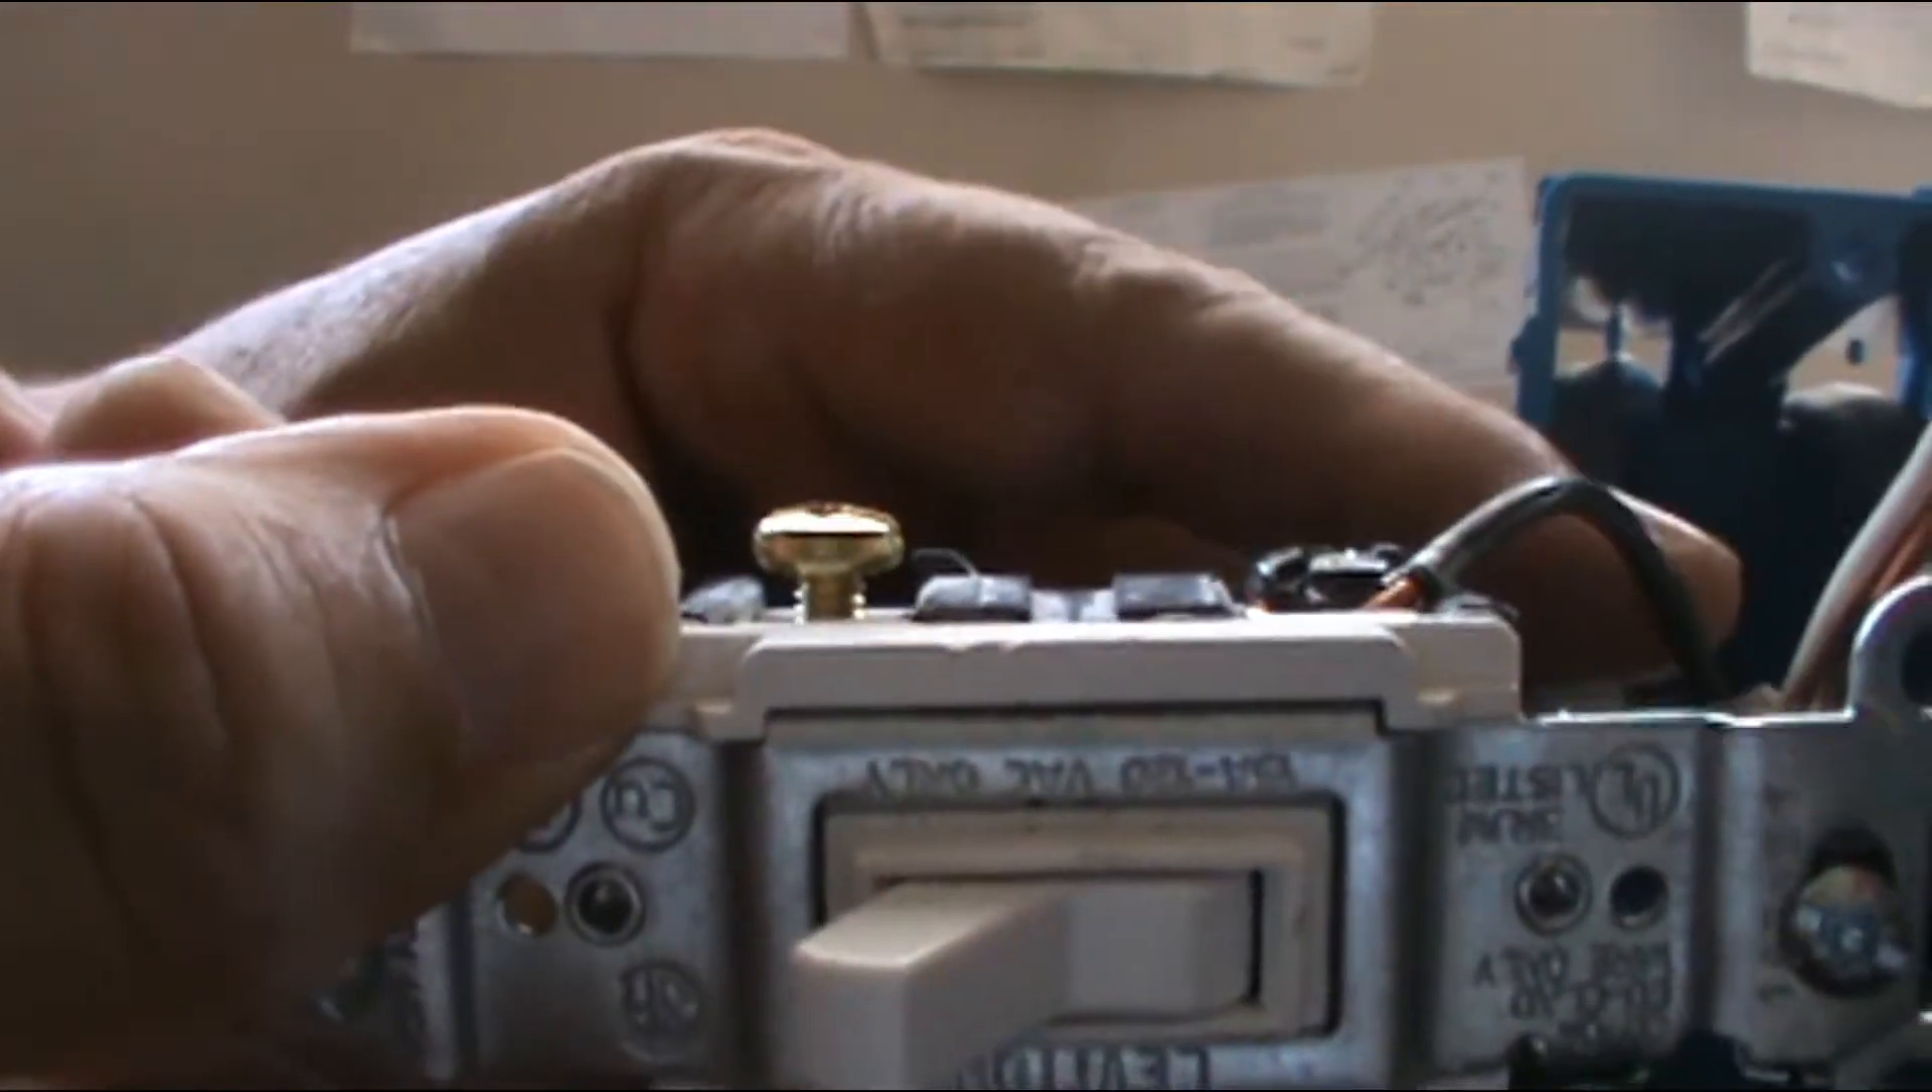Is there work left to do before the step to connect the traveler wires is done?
Yes.